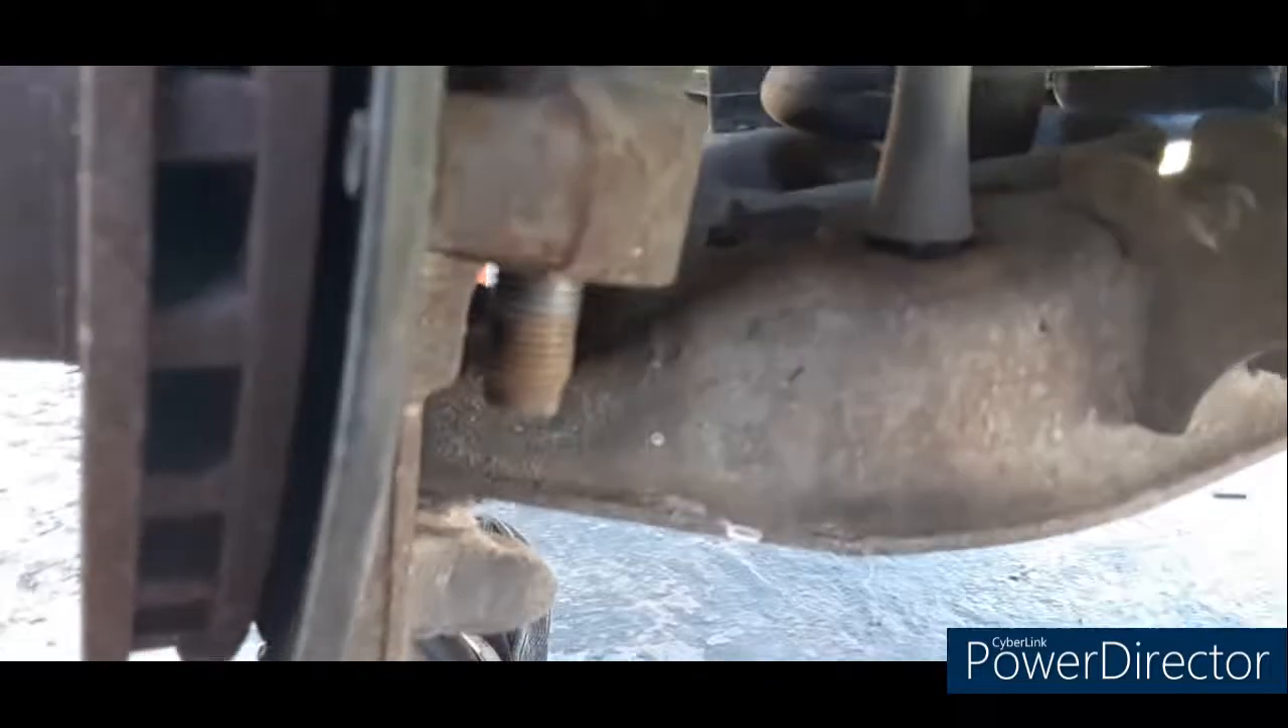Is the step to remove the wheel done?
Yes.